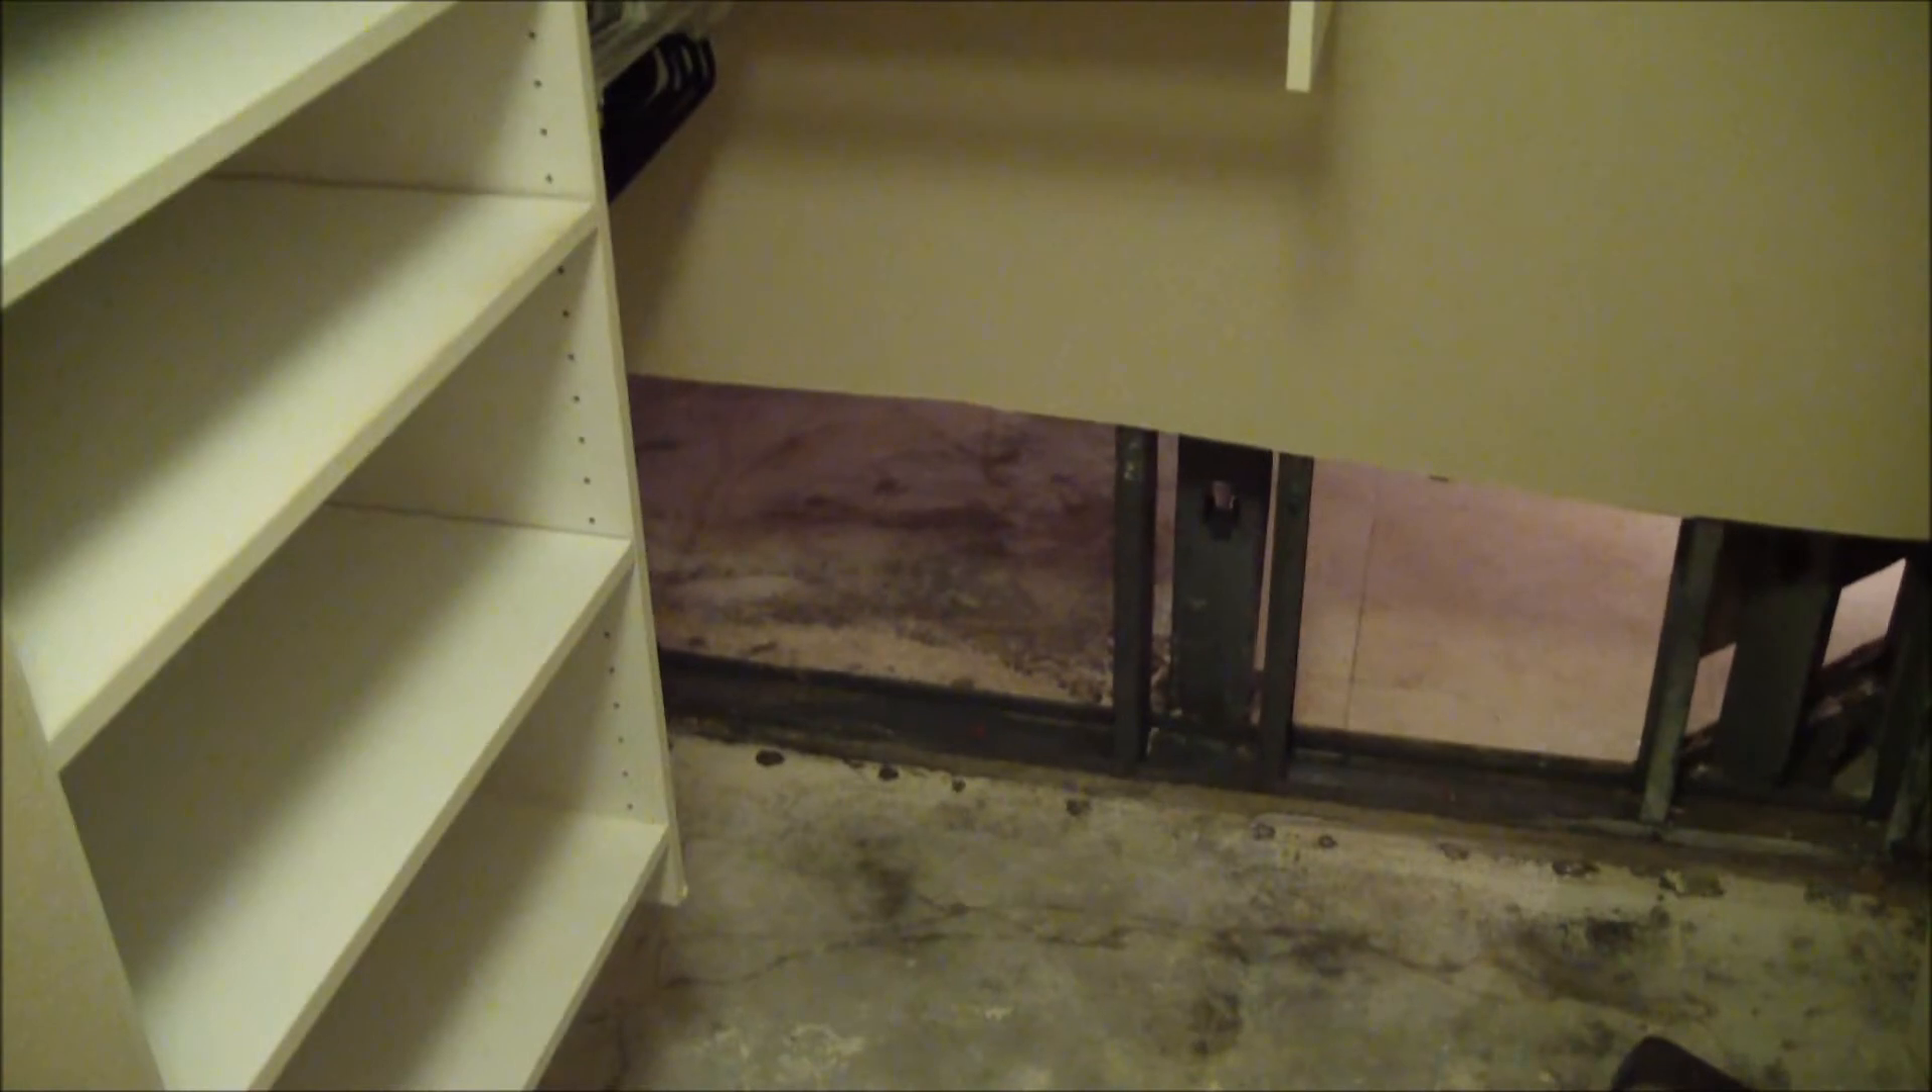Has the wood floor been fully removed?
Yes.